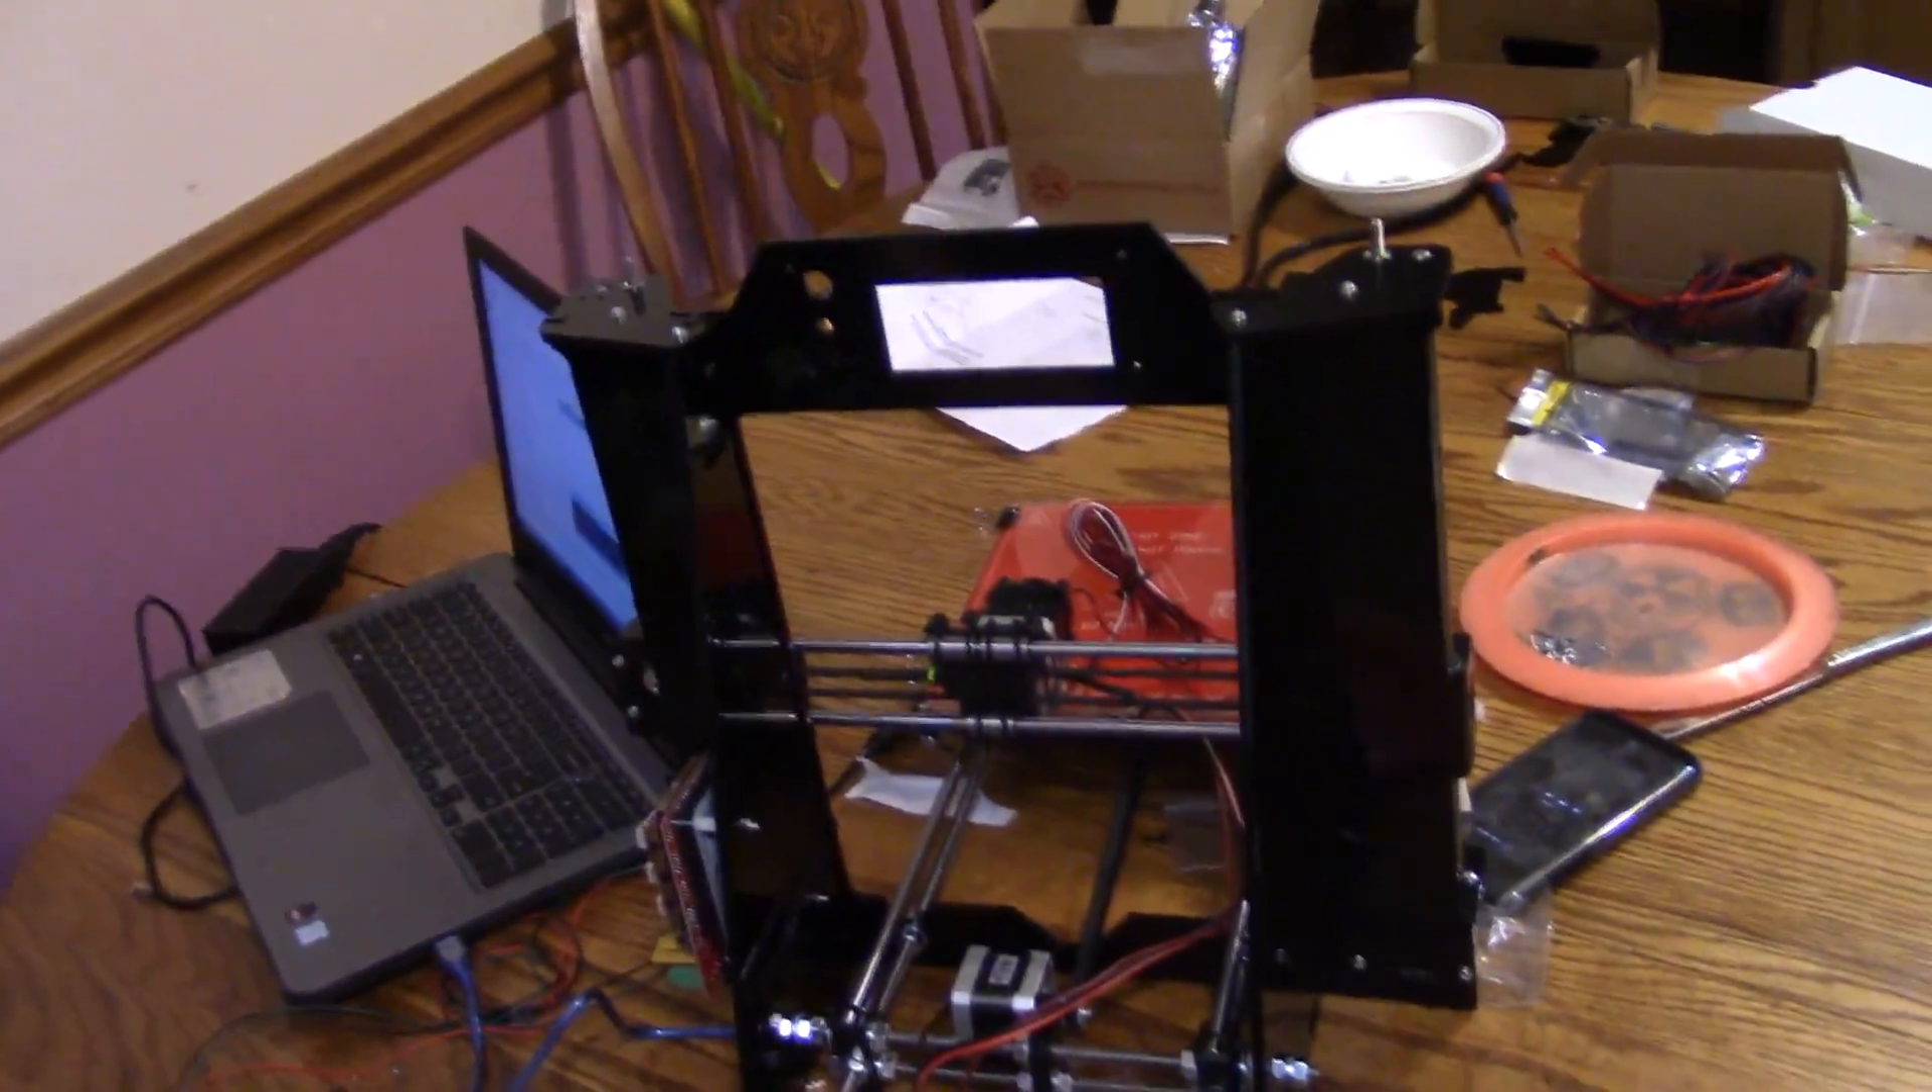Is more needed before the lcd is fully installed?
Yes.